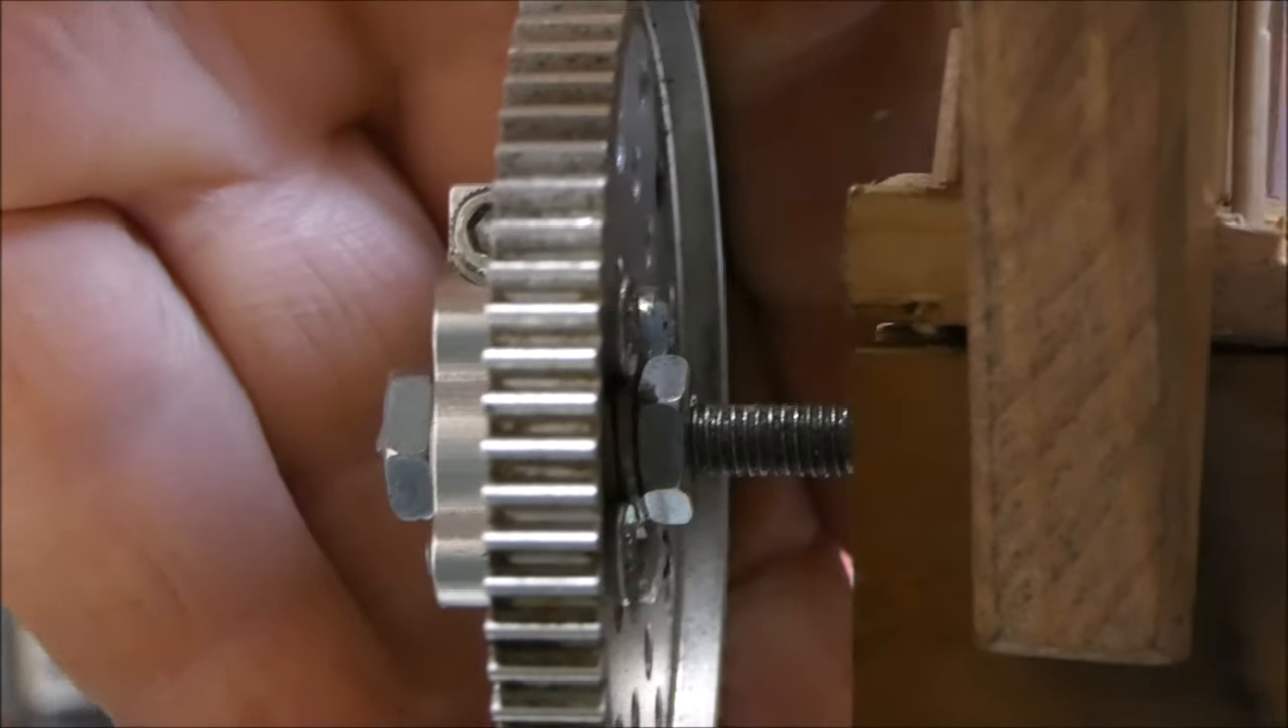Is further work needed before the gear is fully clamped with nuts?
No.